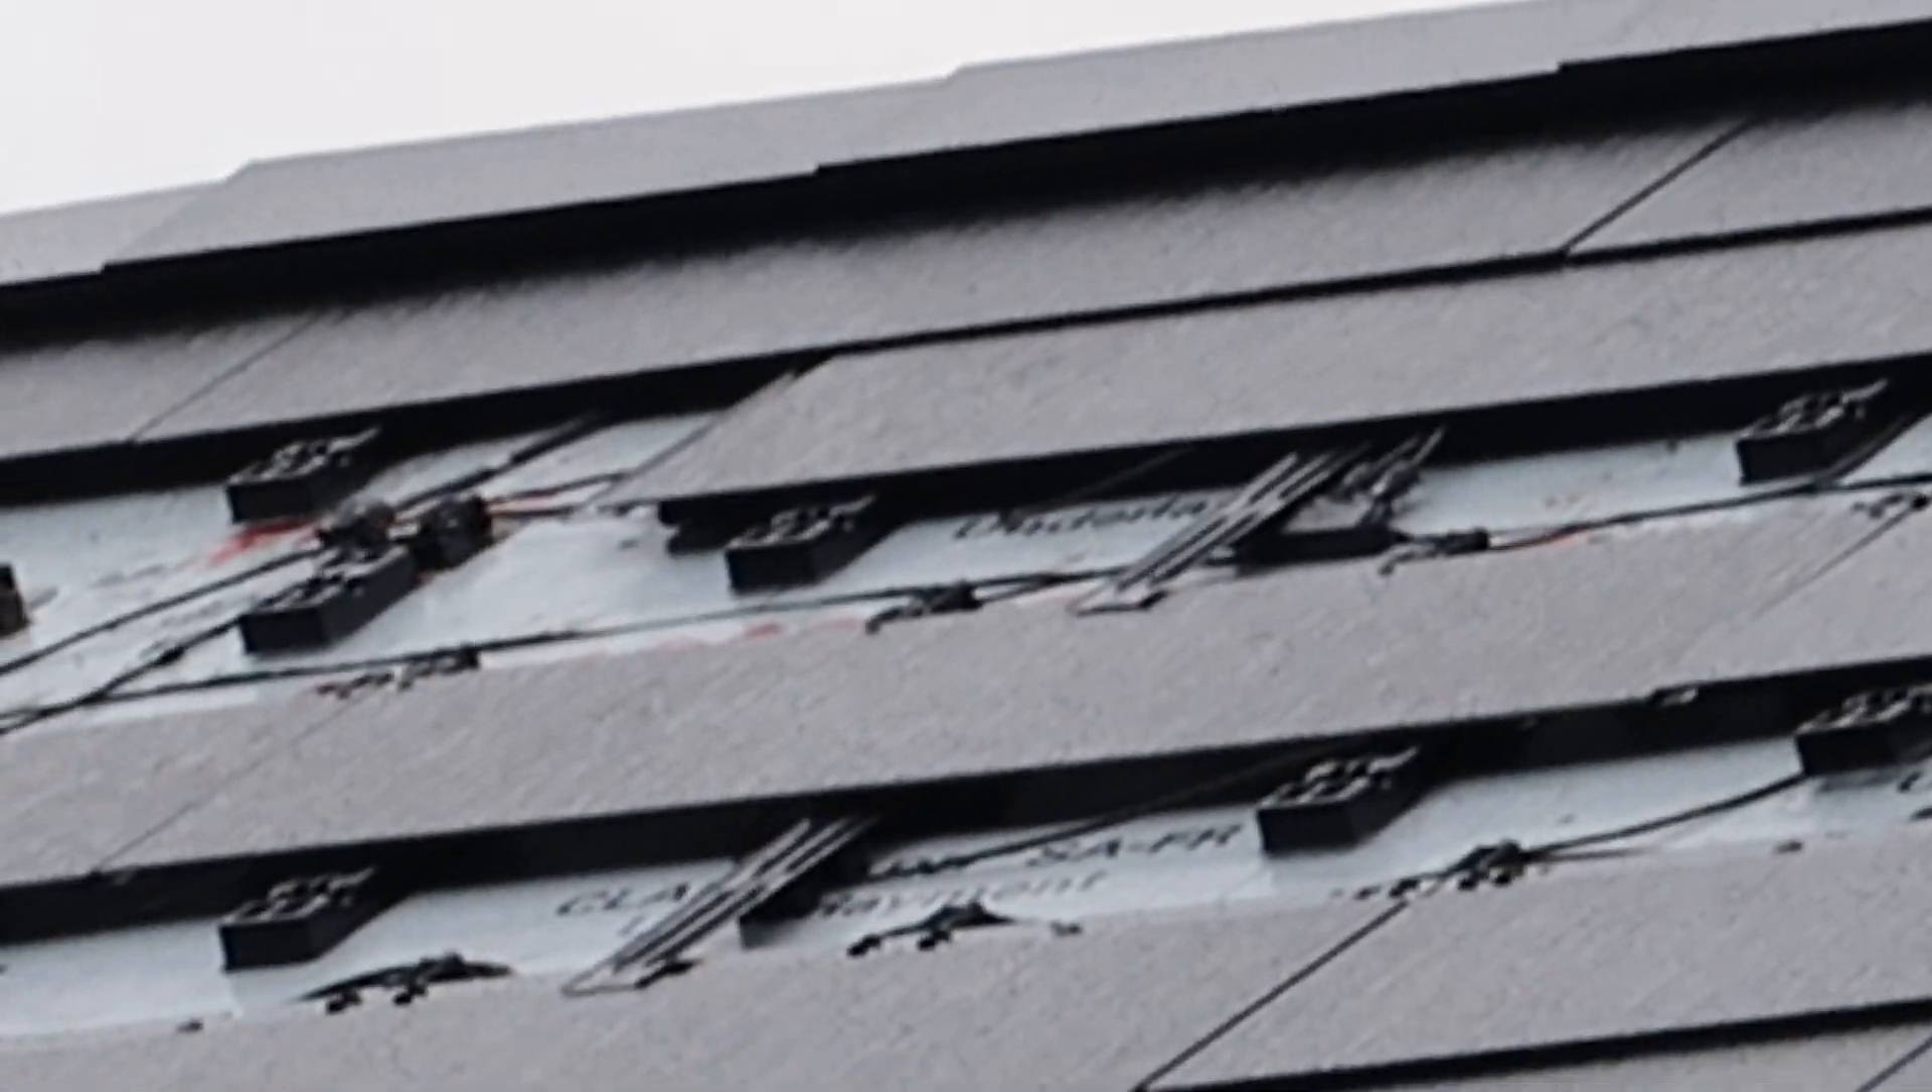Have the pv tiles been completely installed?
No.